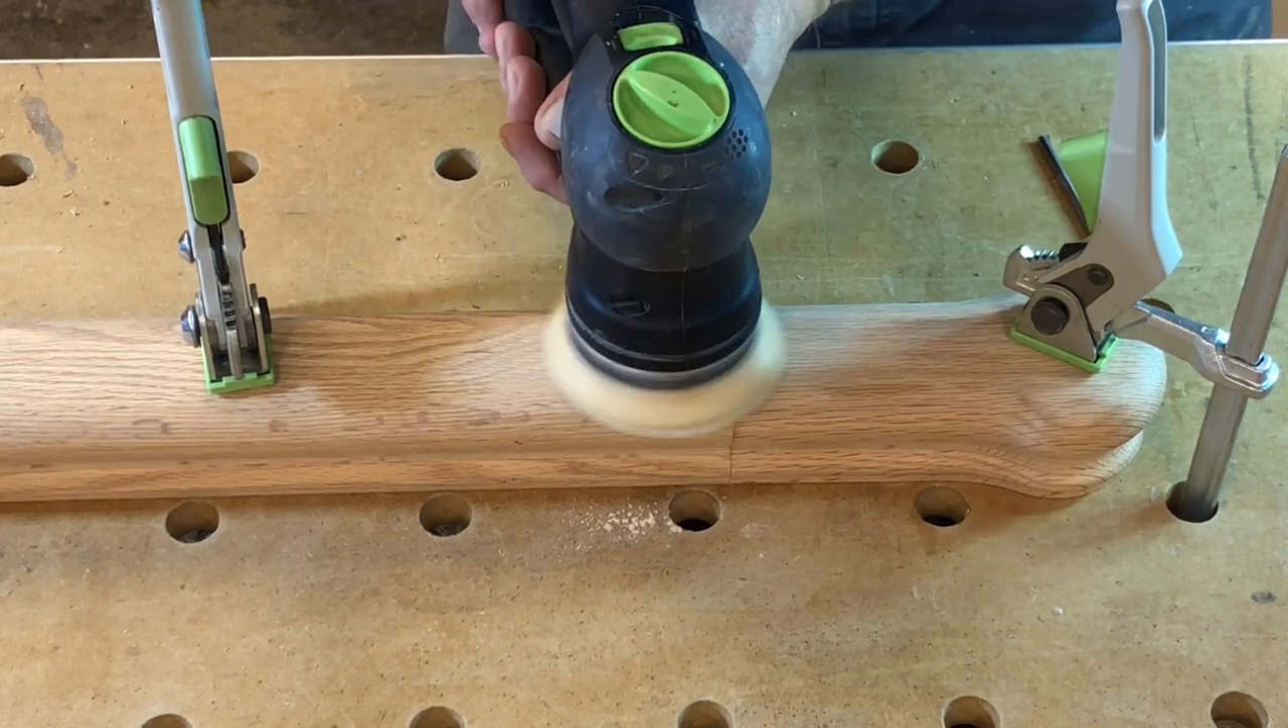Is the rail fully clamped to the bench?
Yes.